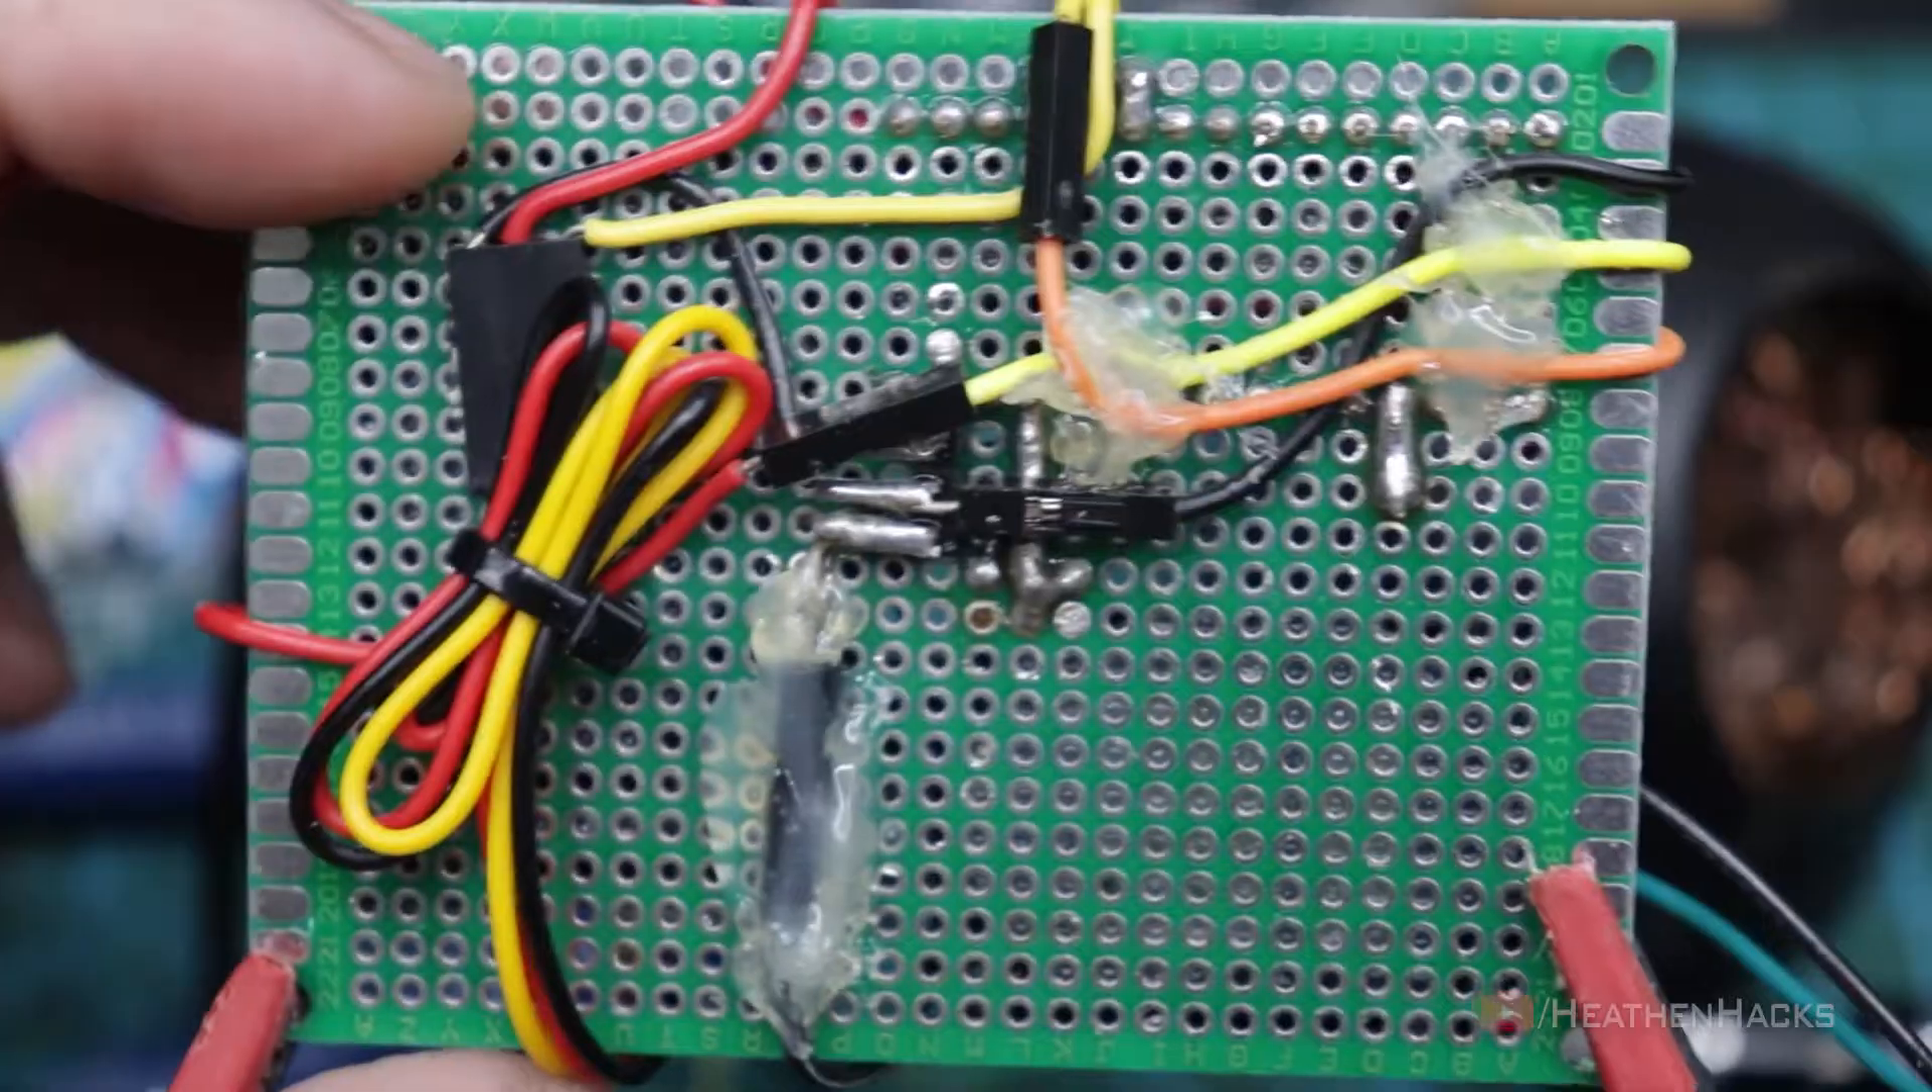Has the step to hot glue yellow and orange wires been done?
Yes.